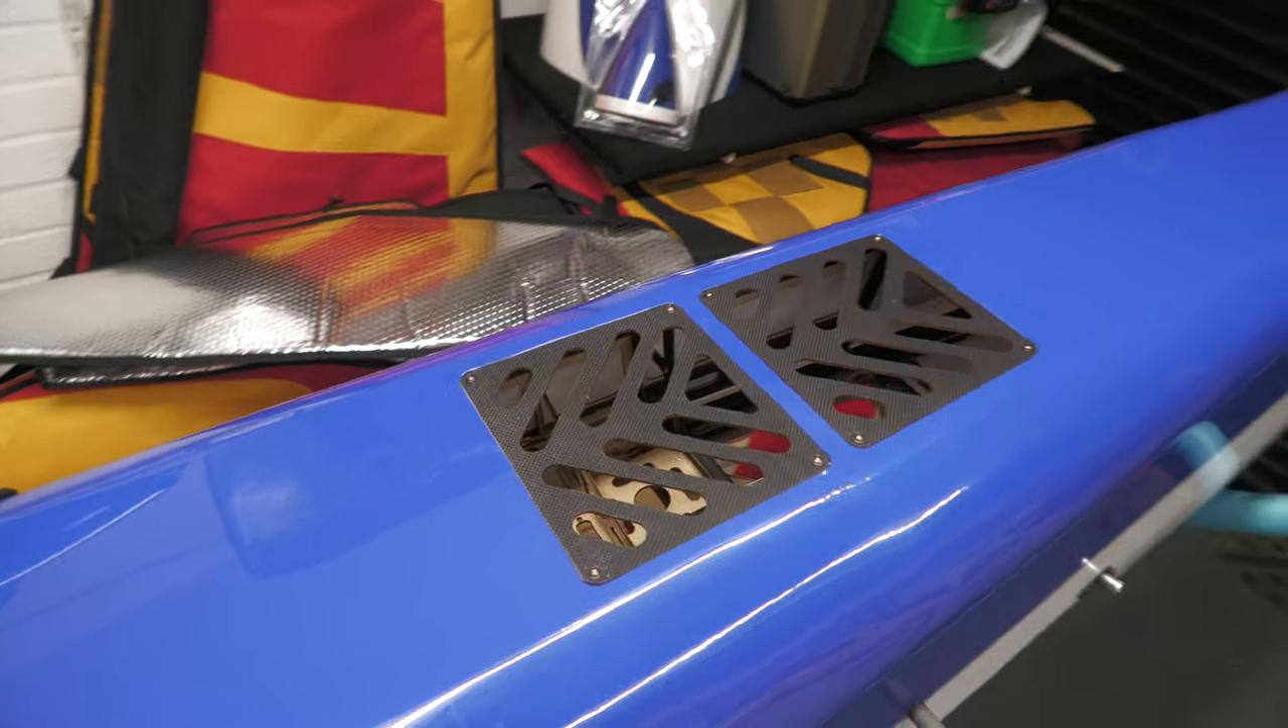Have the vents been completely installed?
Yes.